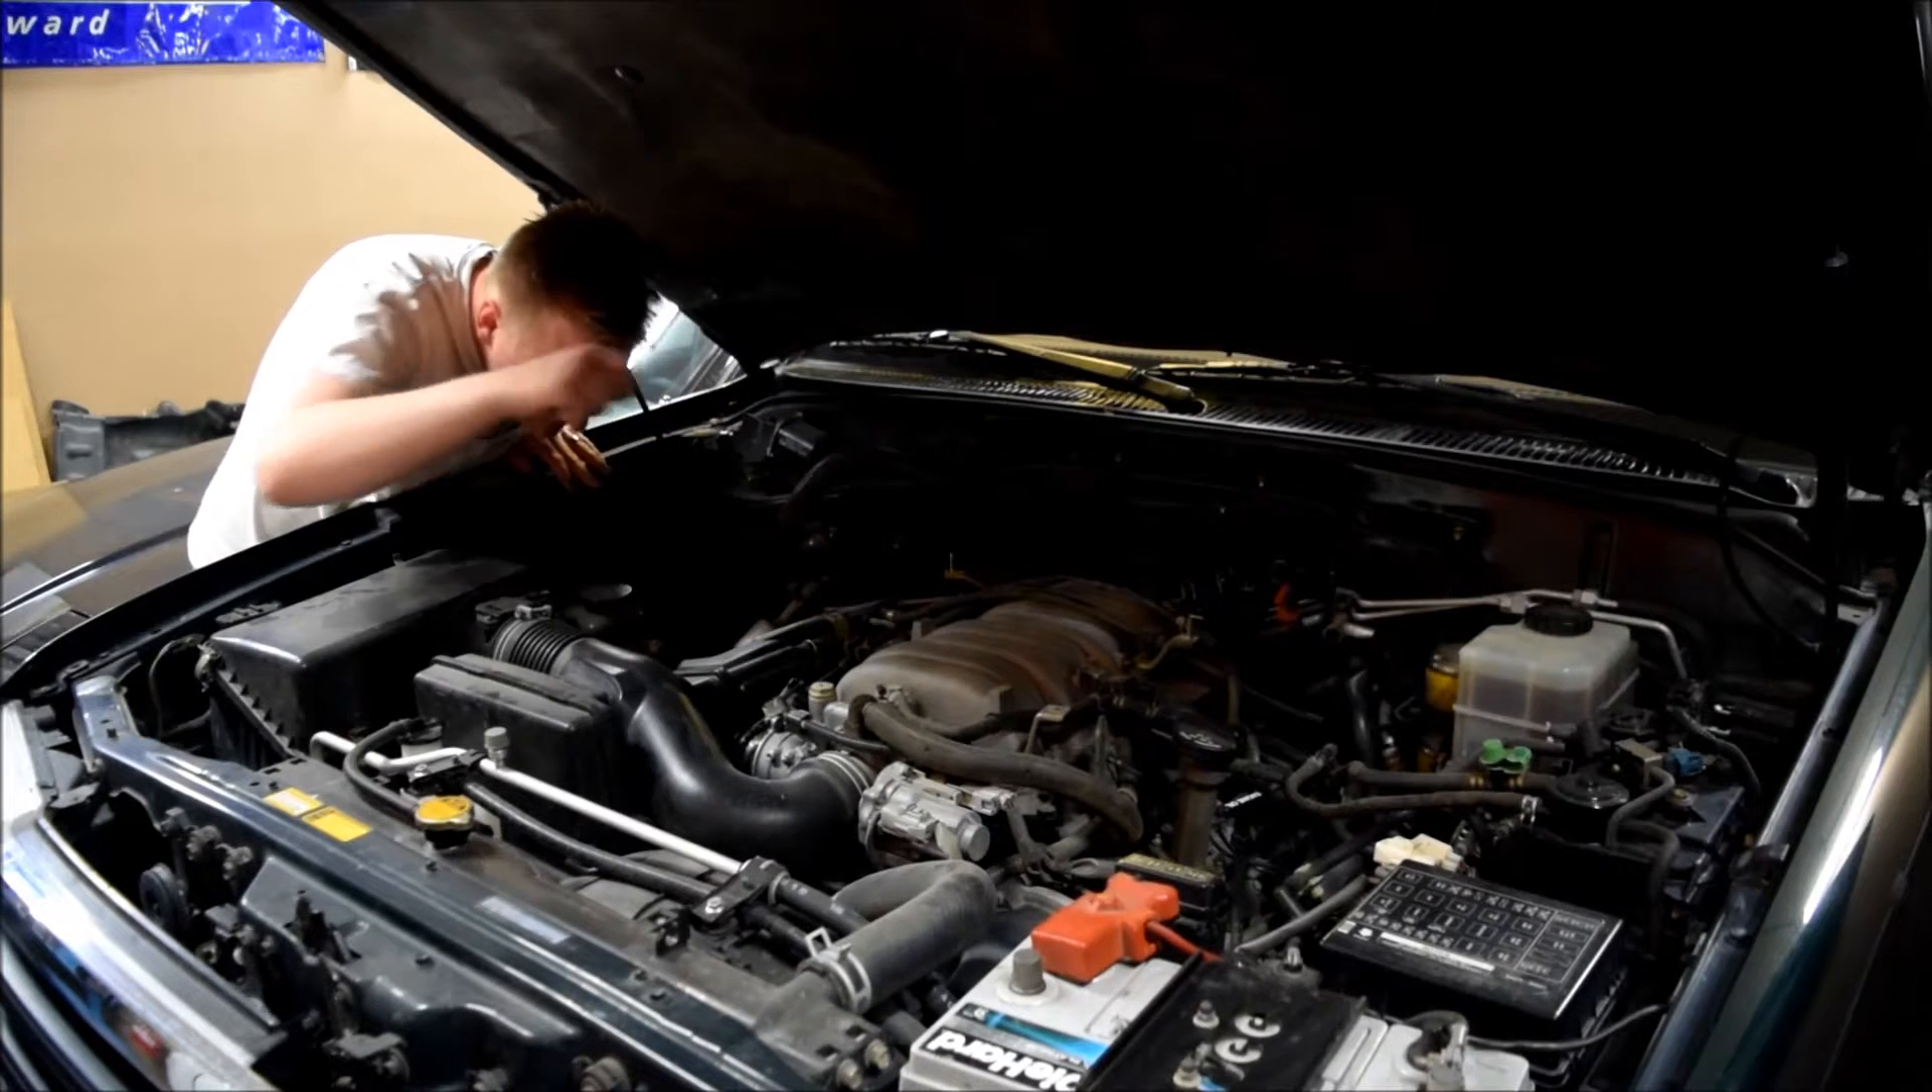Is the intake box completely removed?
No.